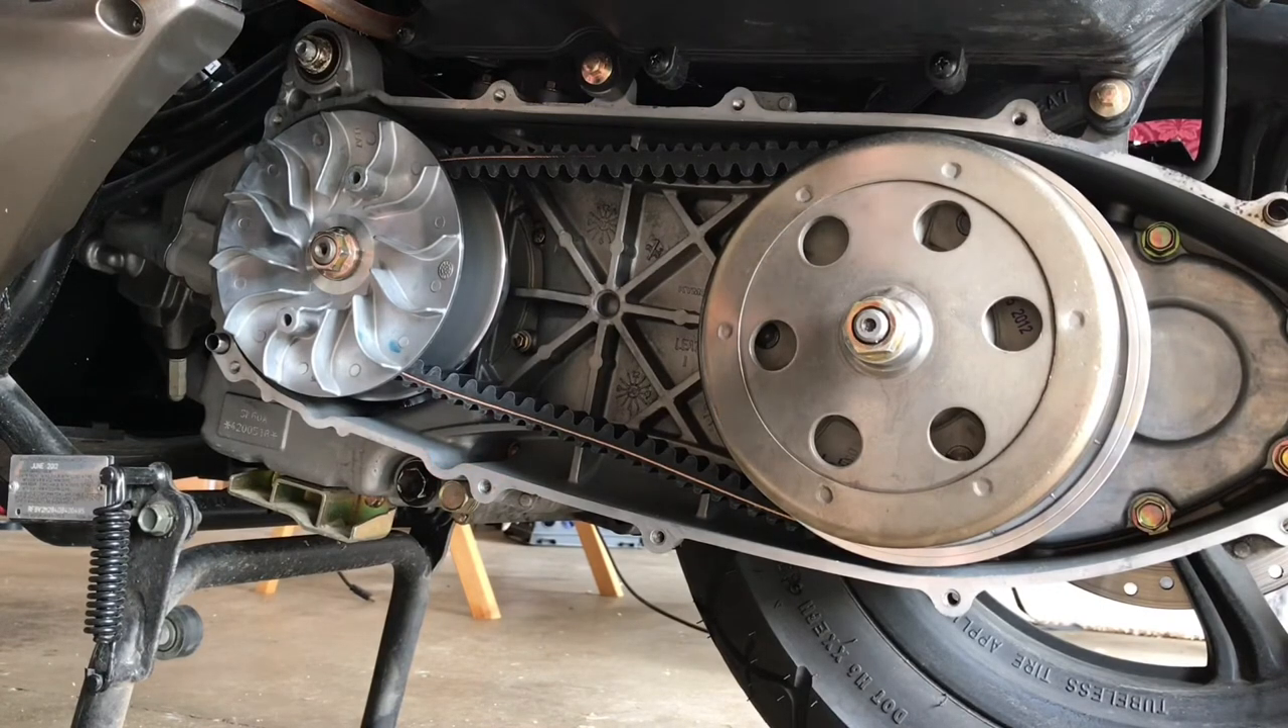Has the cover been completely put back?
No.